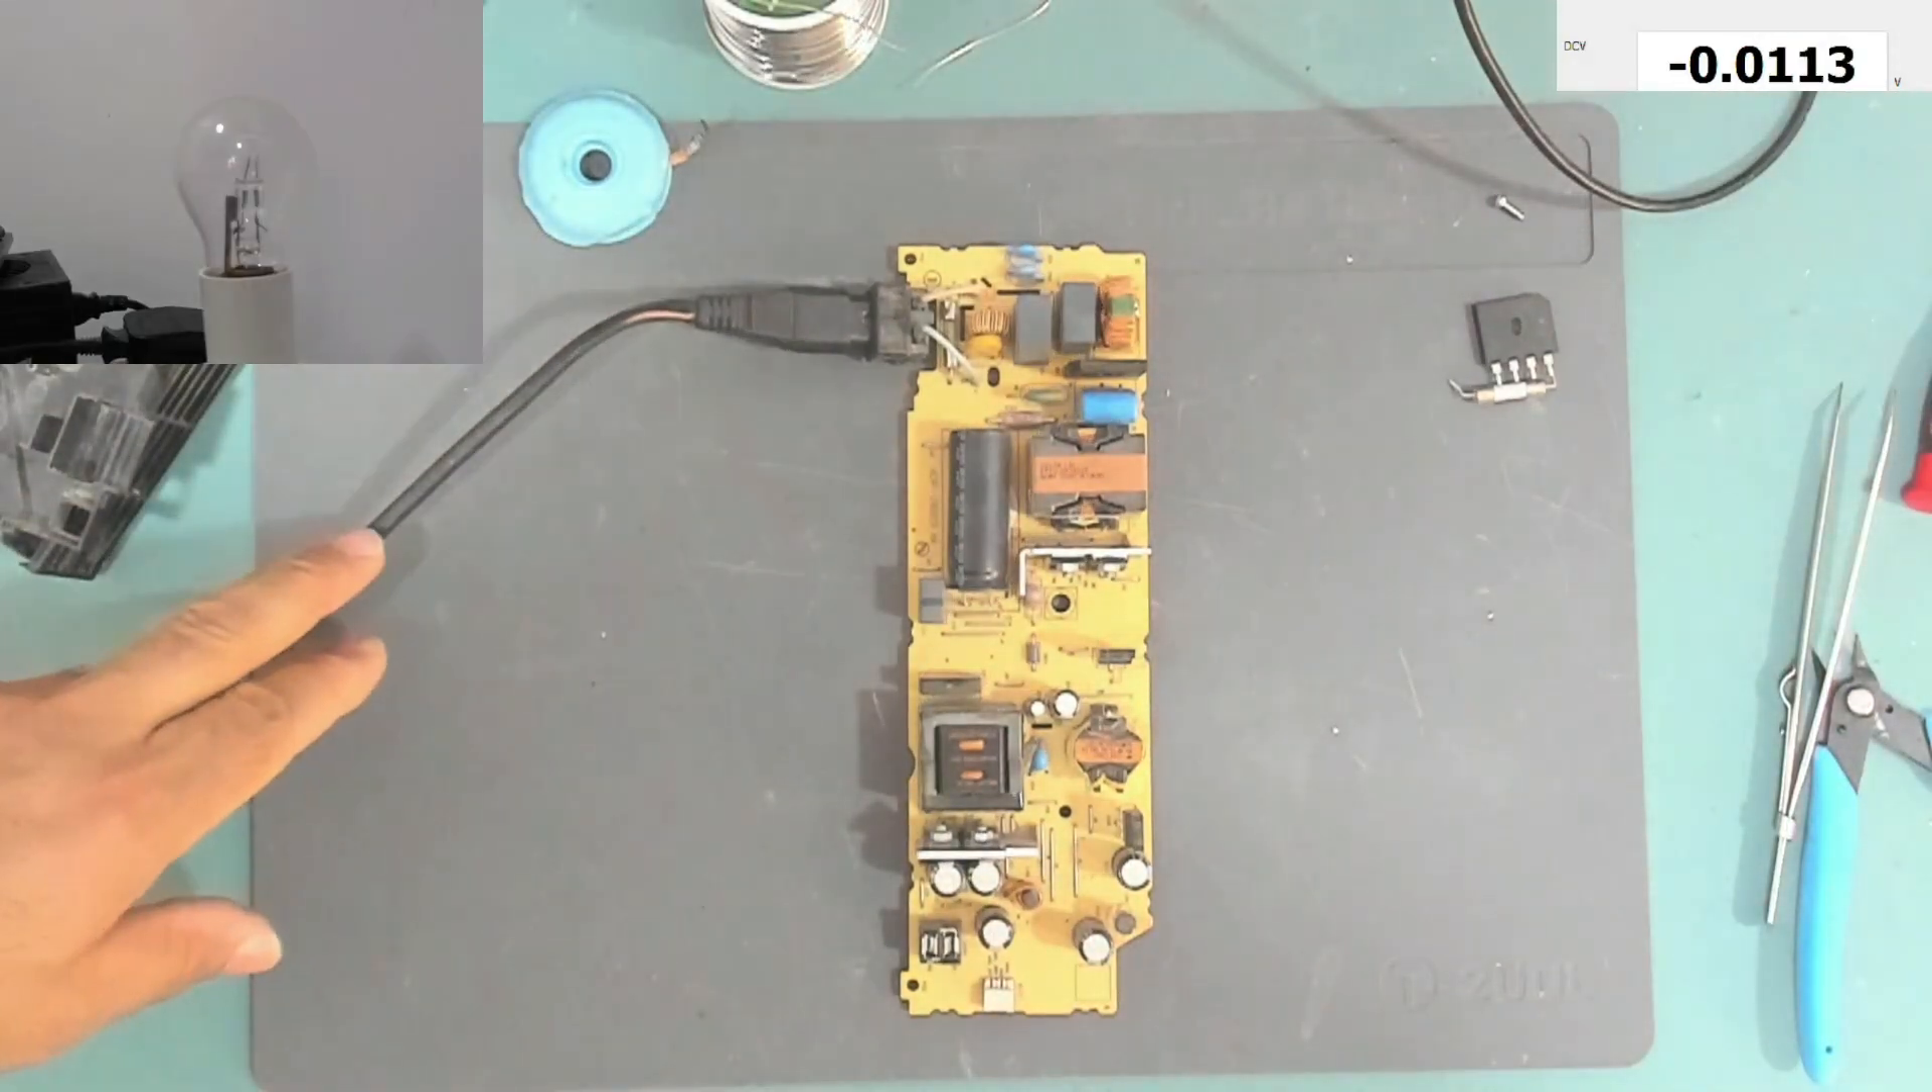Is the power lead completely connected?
Yes.